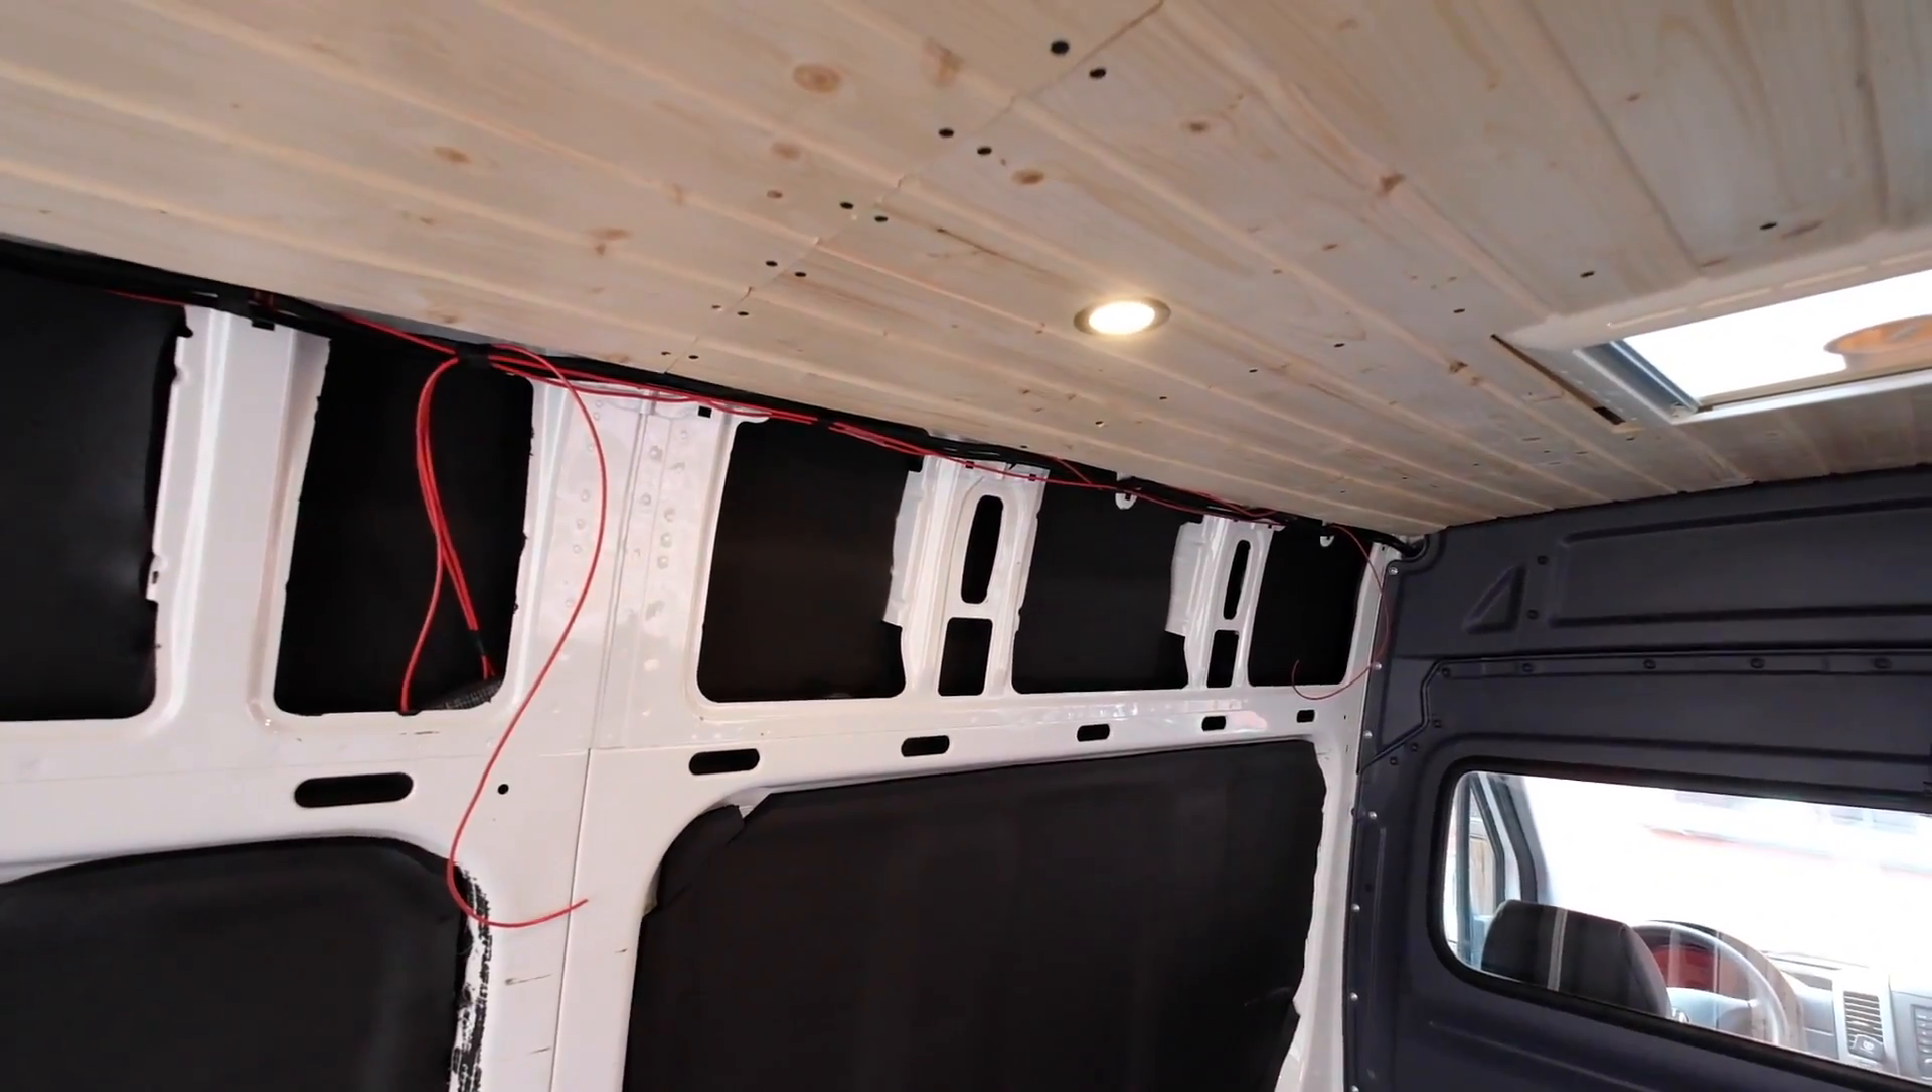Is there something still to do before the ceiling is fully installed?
No.